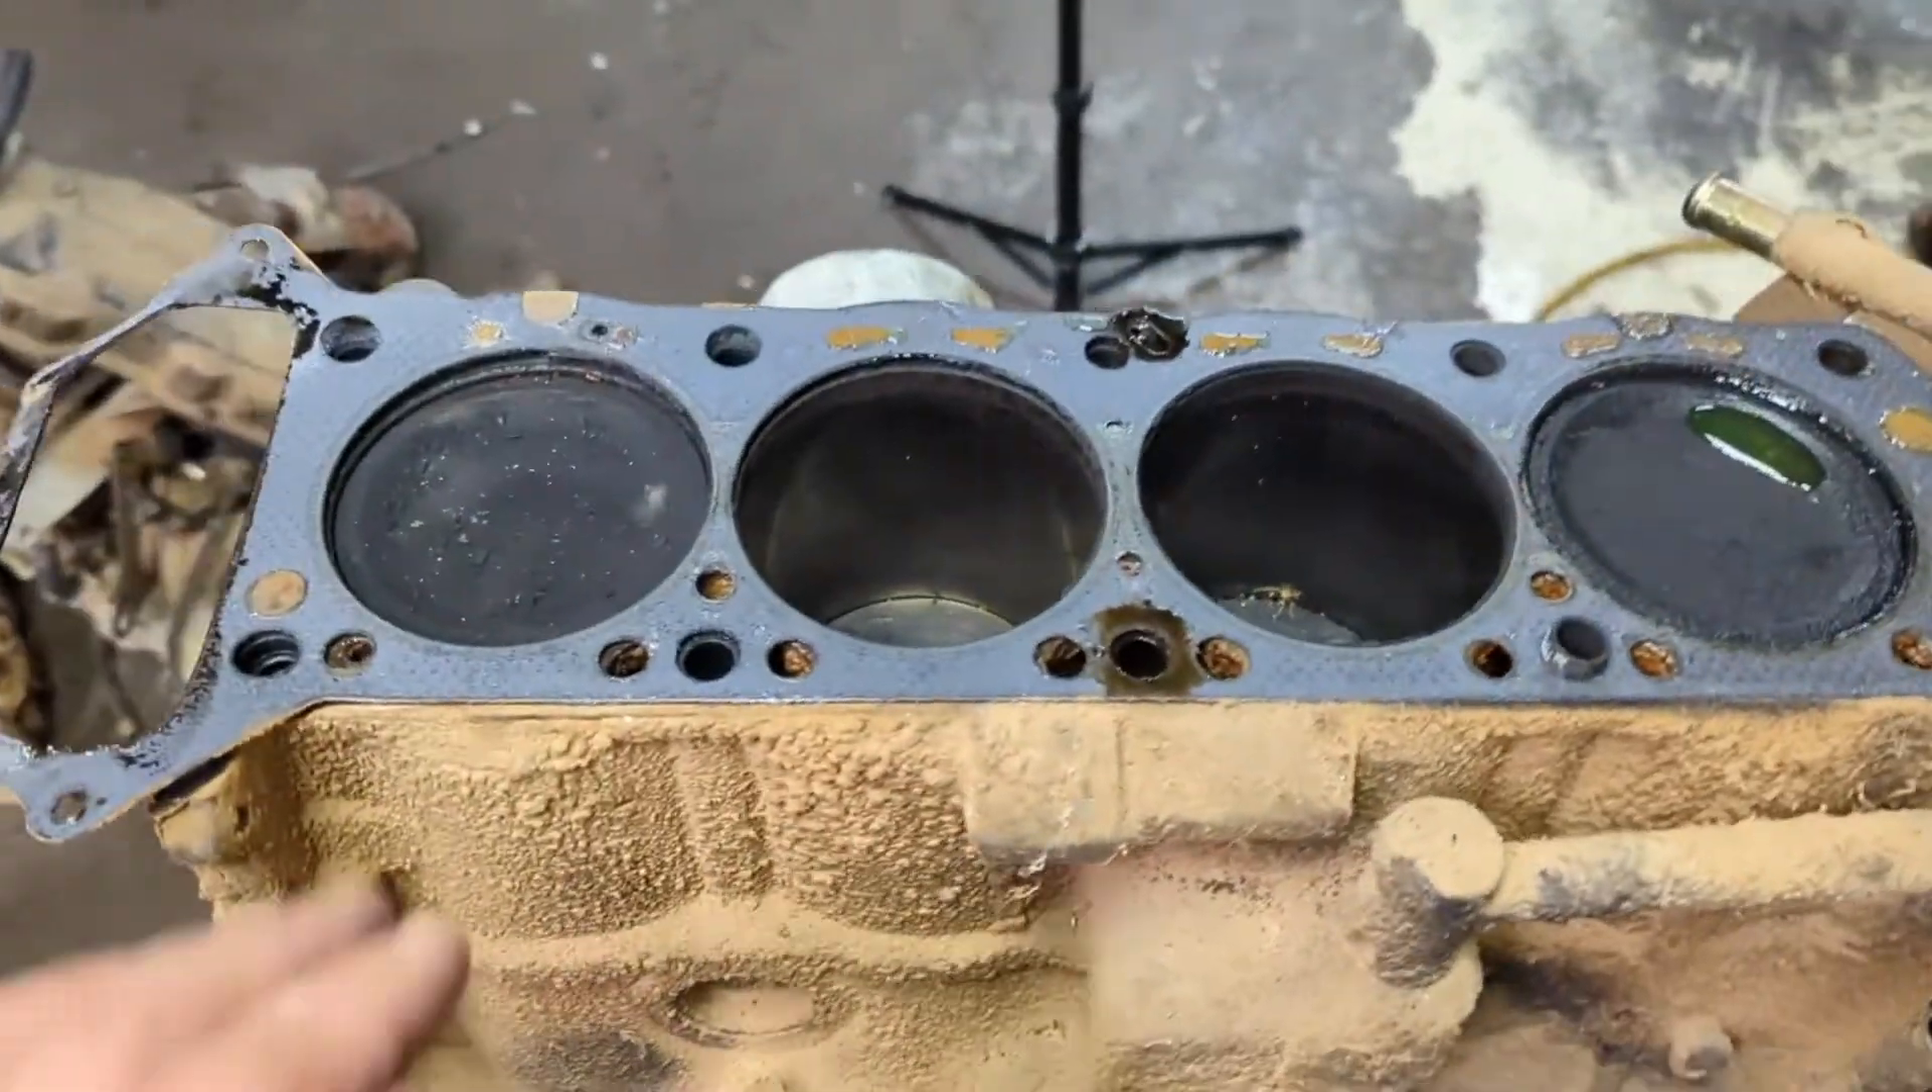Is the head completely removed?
Yes.